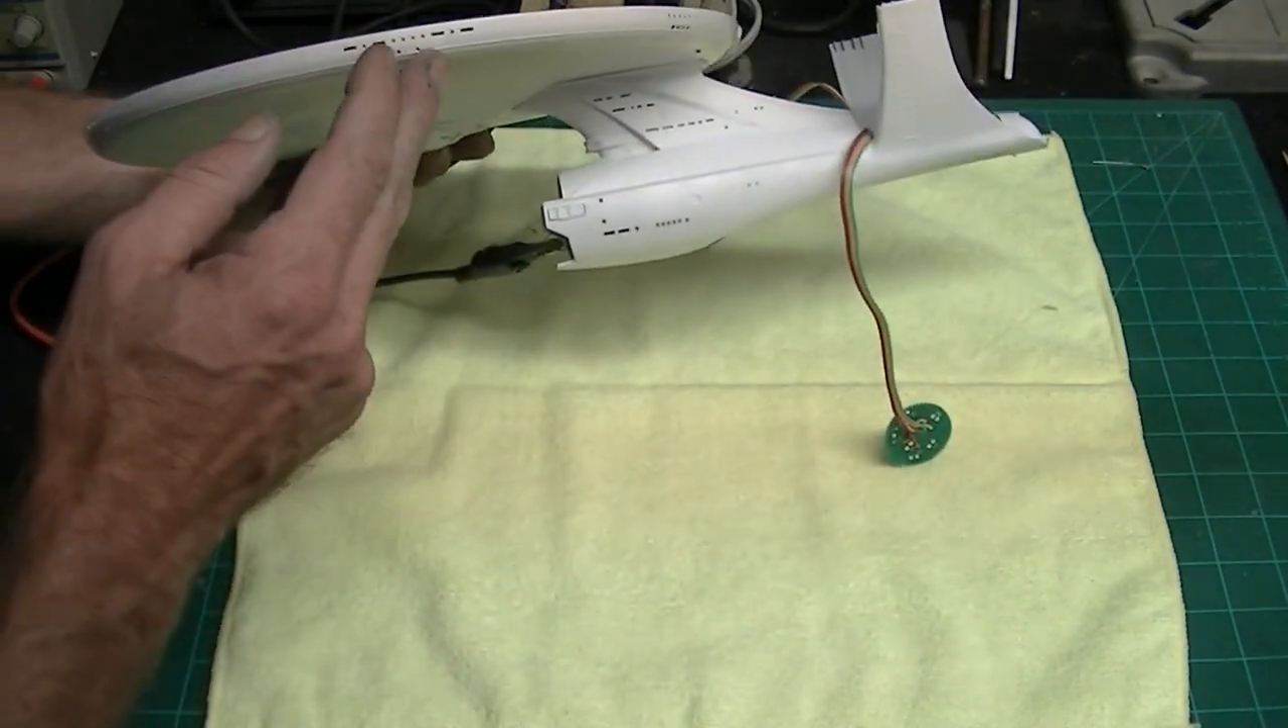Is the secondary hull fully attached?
Yes.